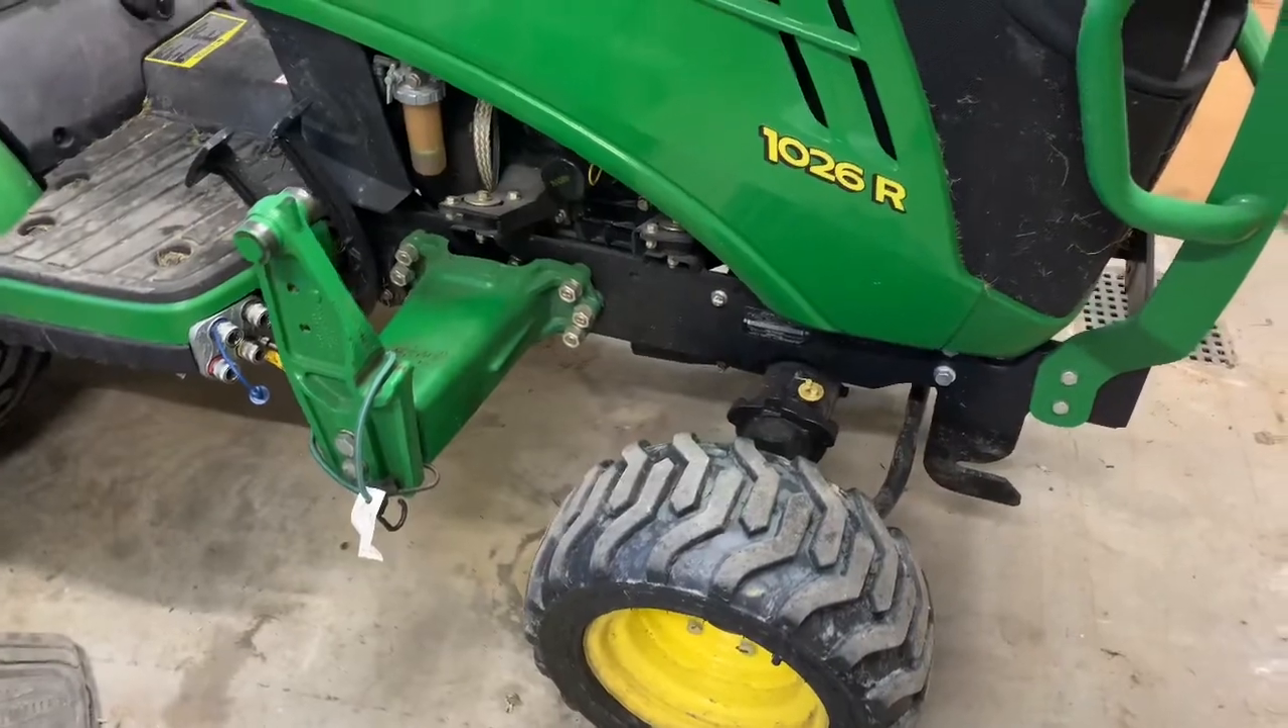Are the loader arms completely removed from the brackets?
Yes.